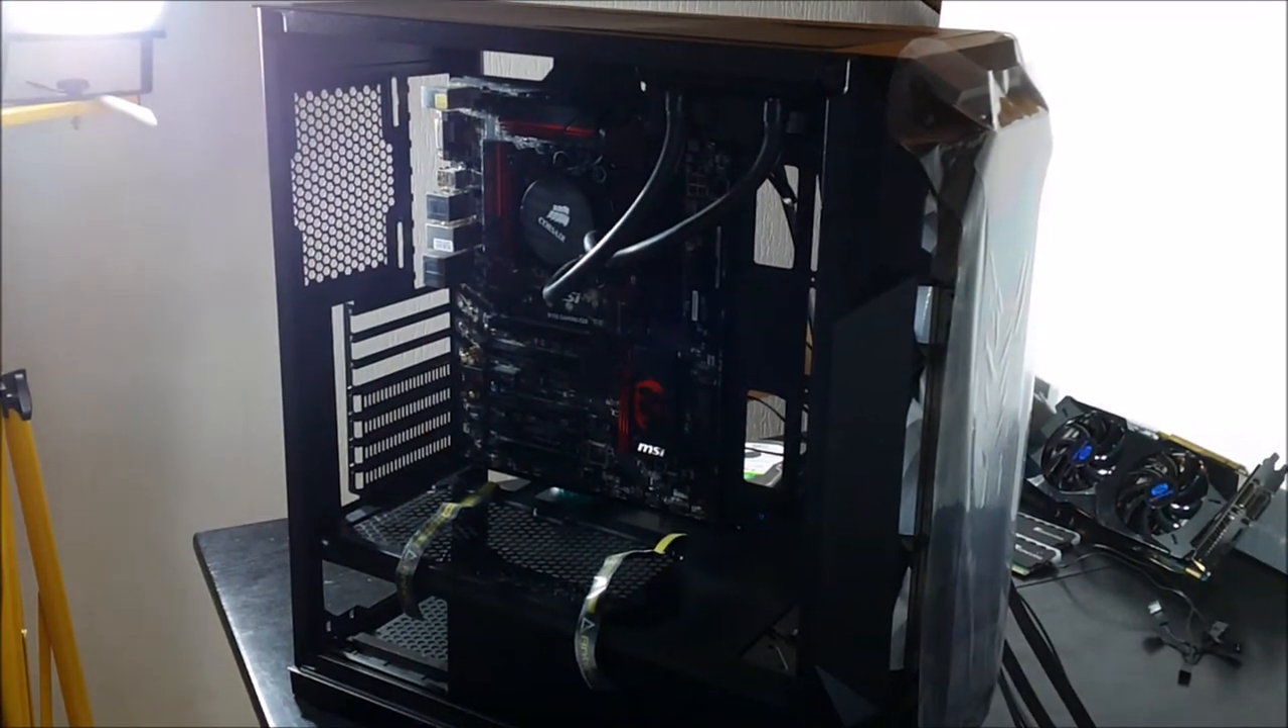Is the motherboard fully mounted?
Yes.